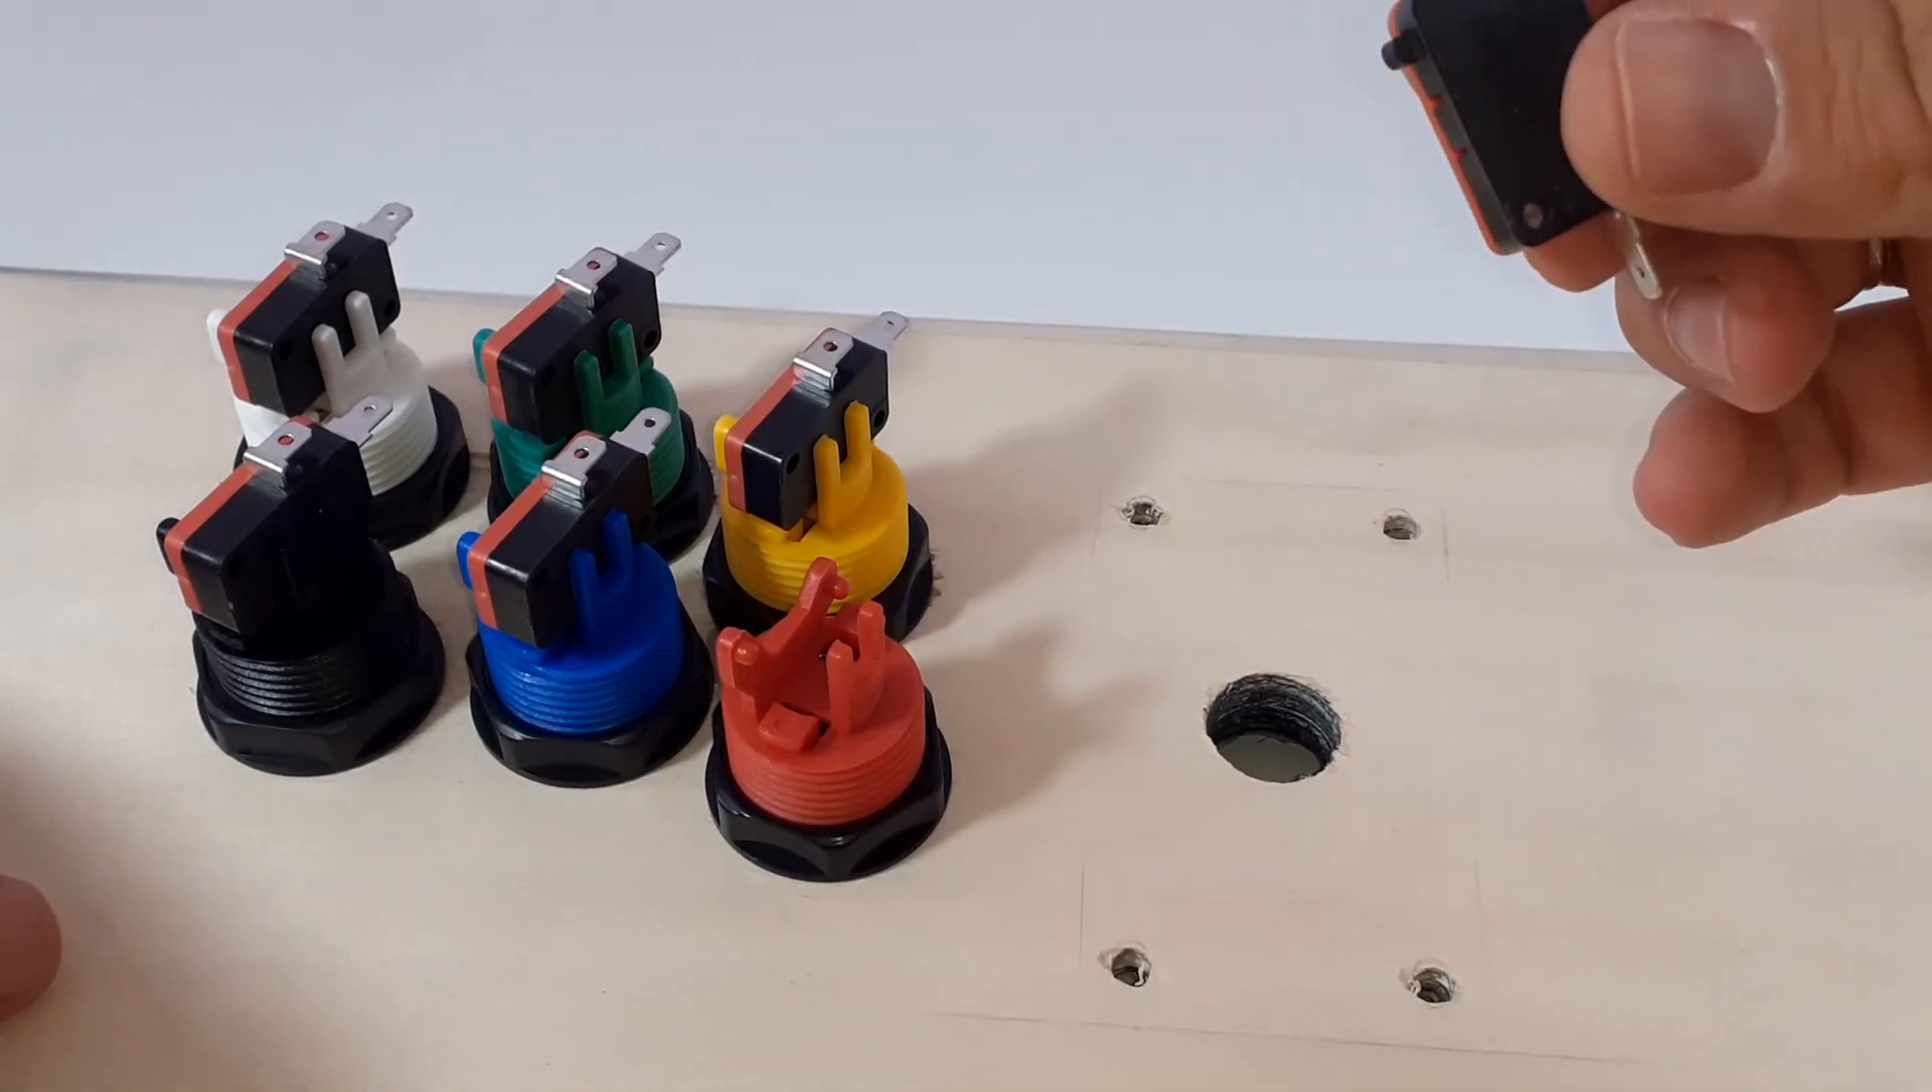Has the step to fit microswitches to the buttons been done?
No.